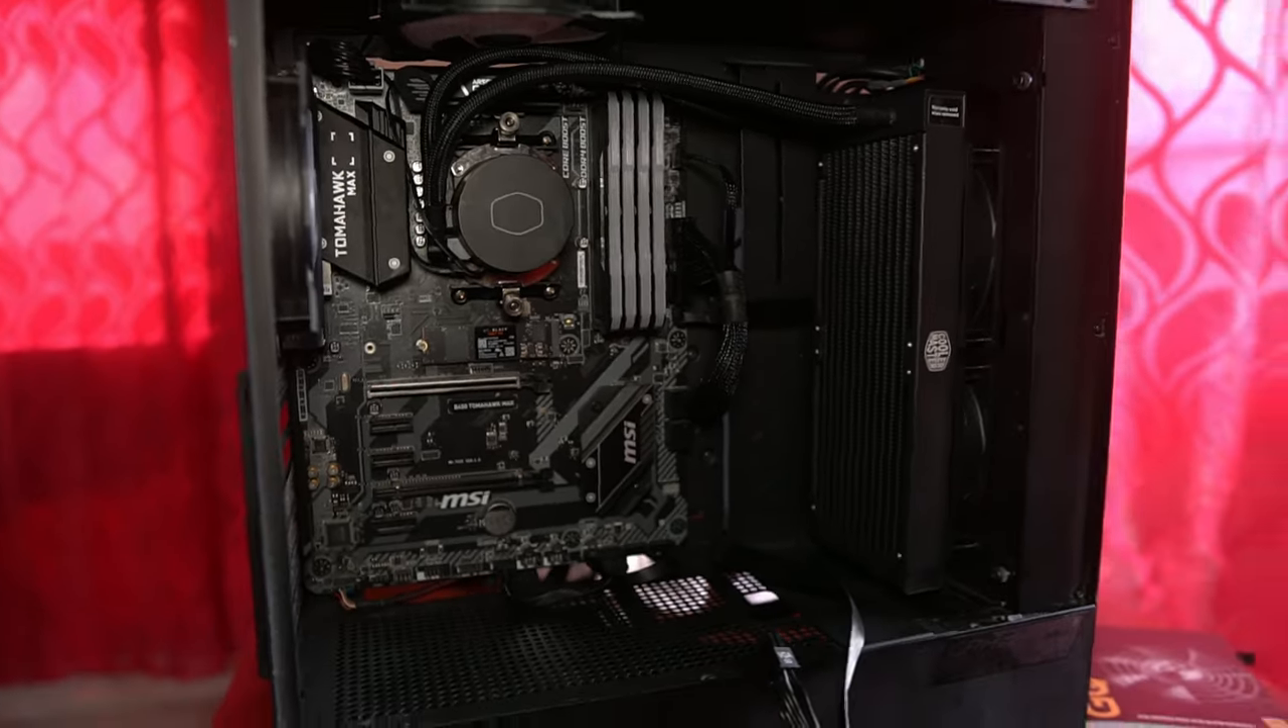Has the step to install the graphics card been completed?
No.